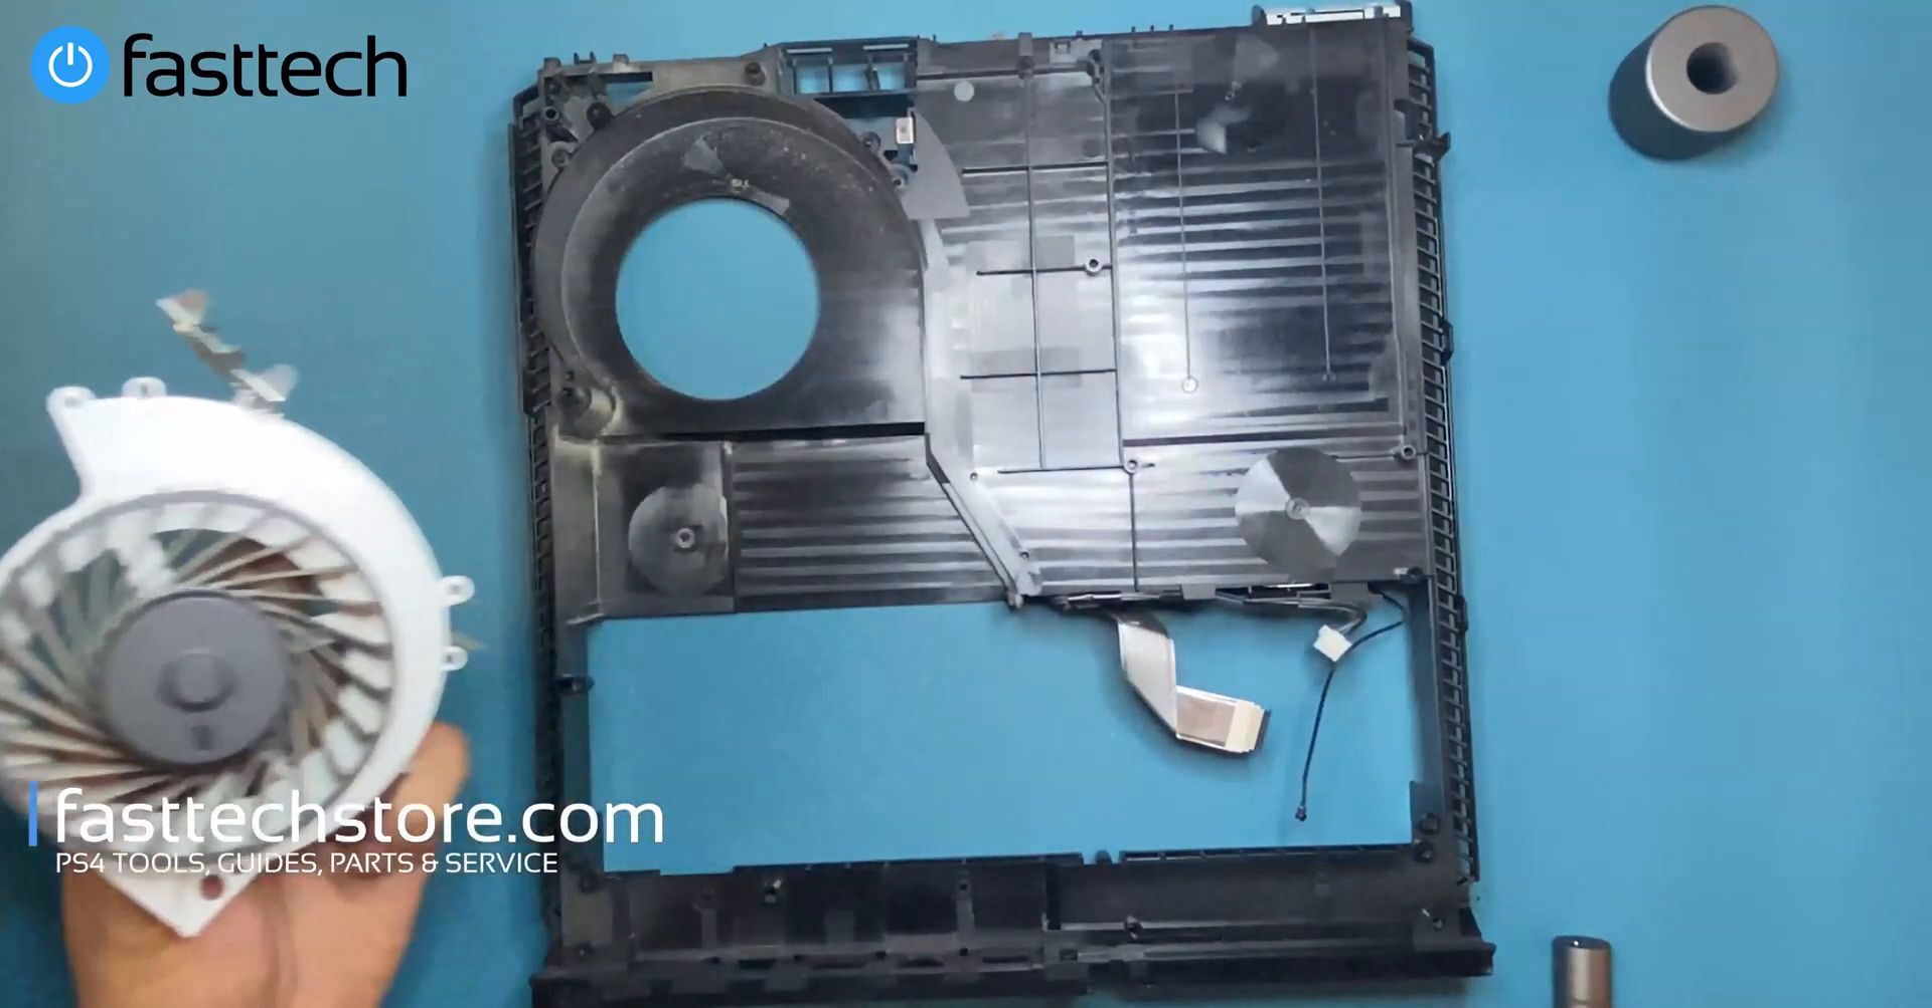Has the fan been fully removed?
Yes.